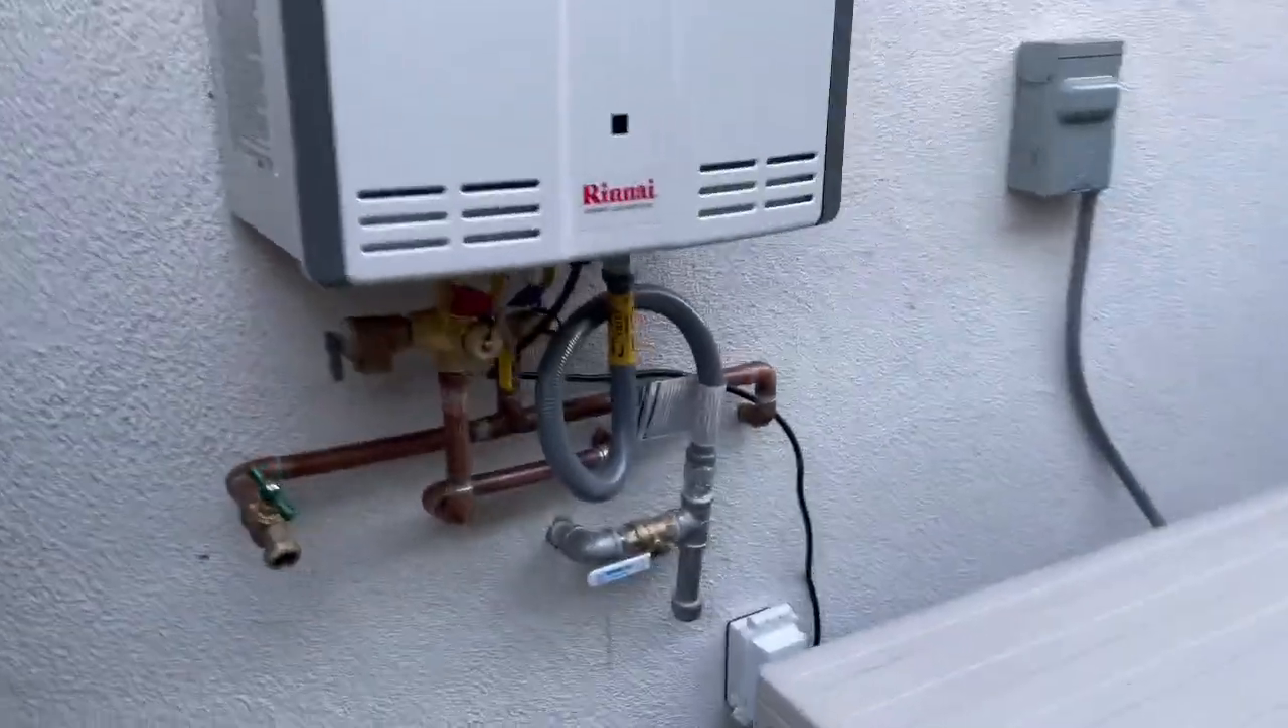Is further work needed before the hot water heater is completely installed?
No.